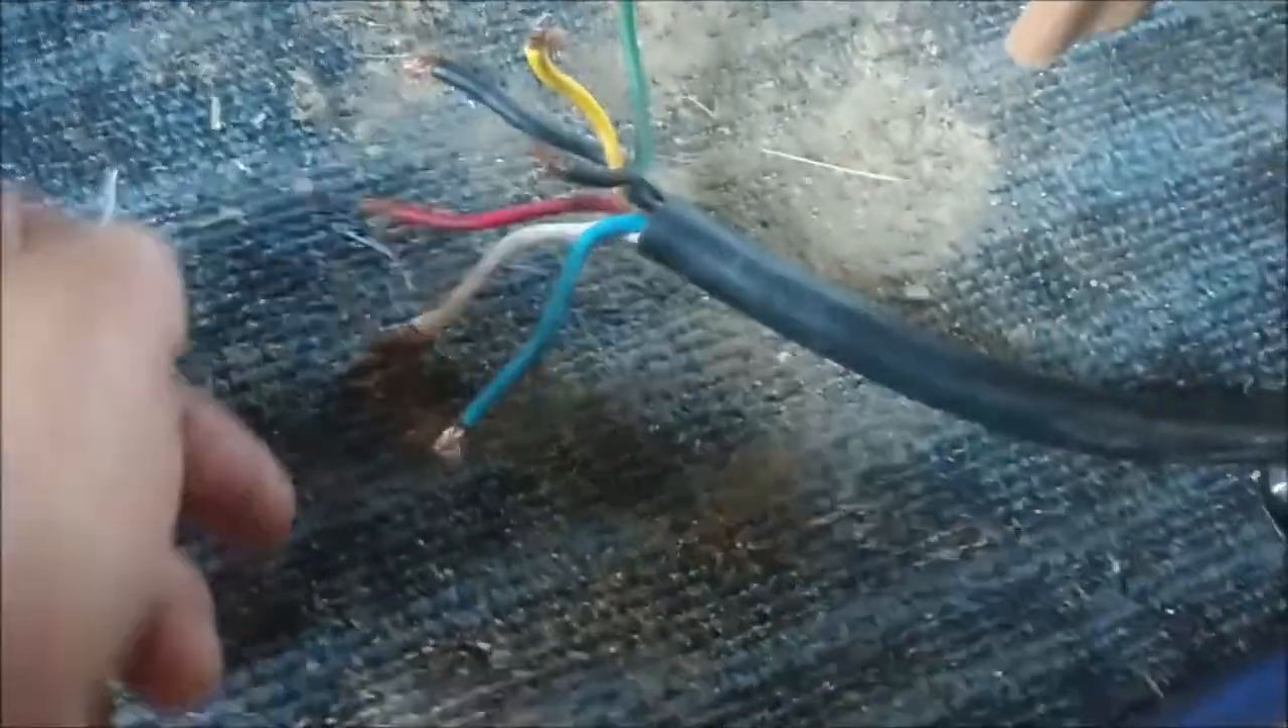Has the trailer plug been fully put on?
No.